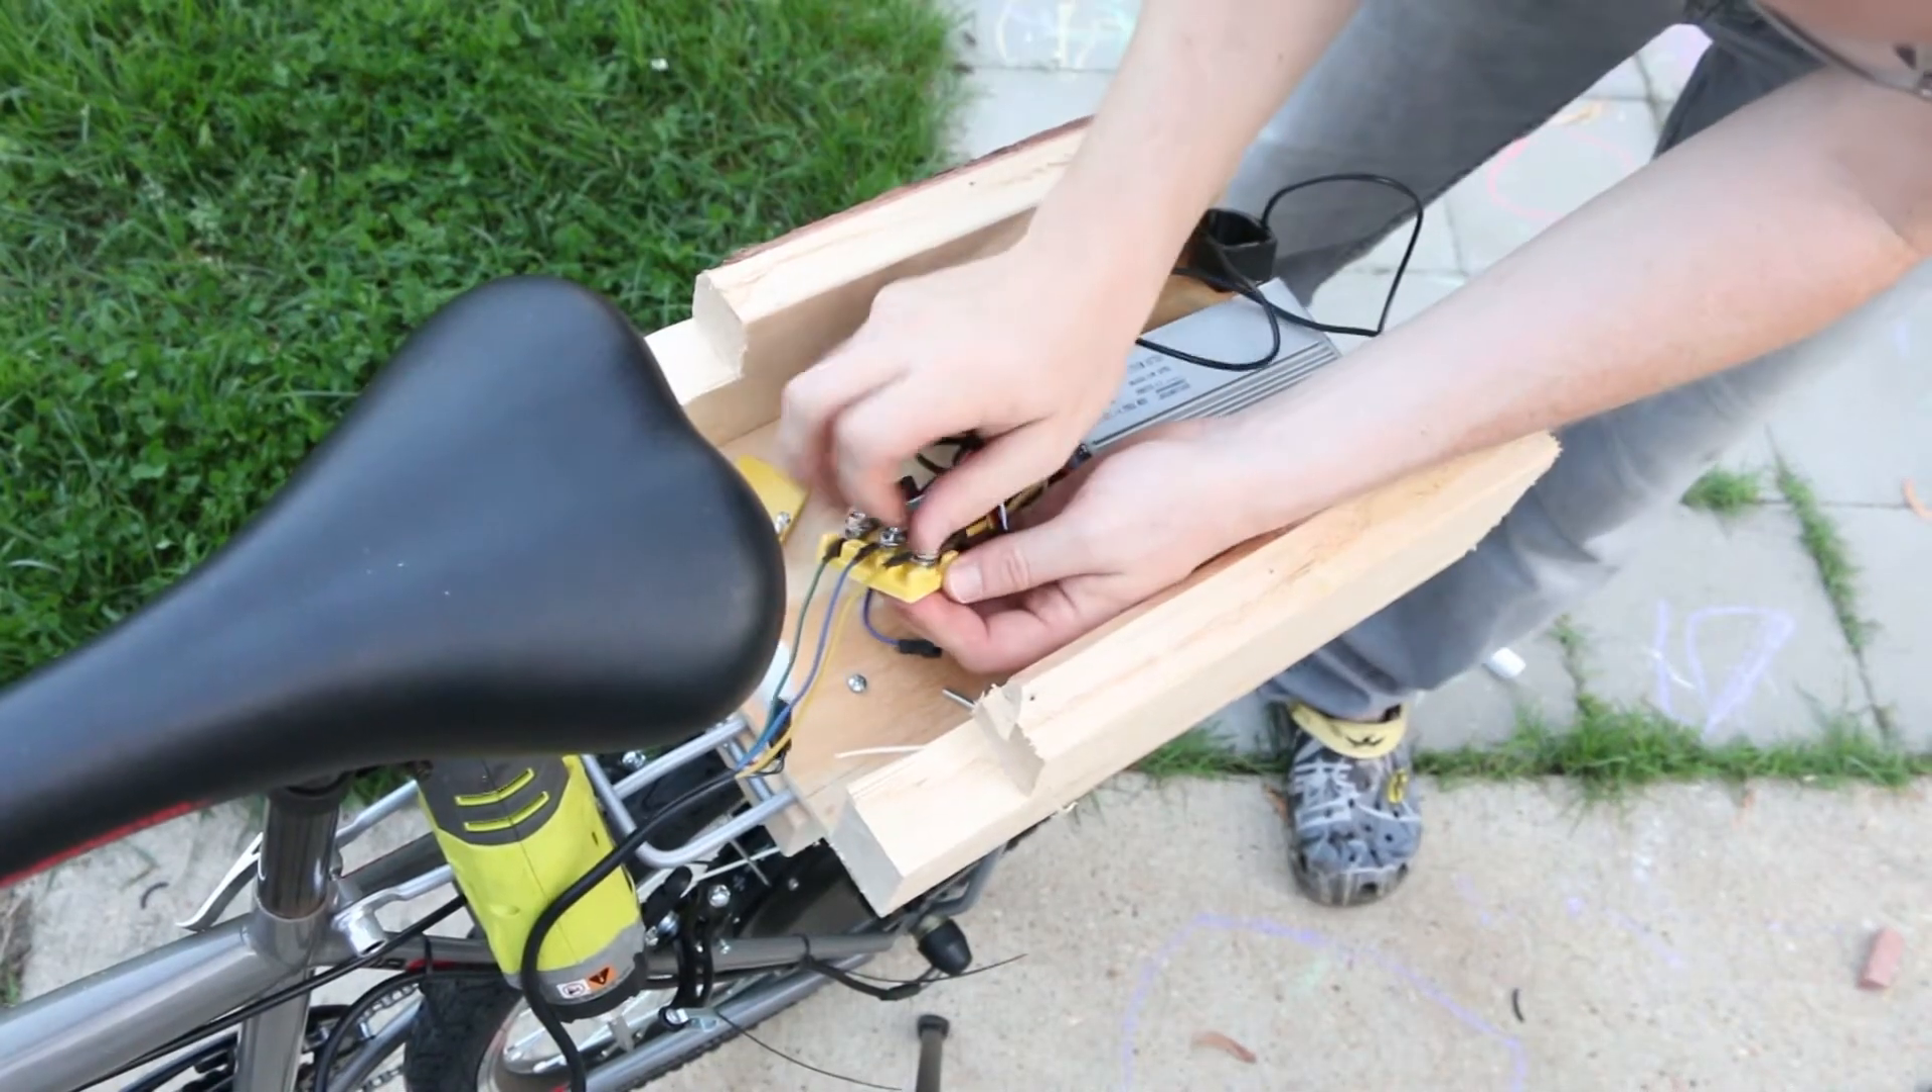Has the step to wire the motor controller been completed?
No.